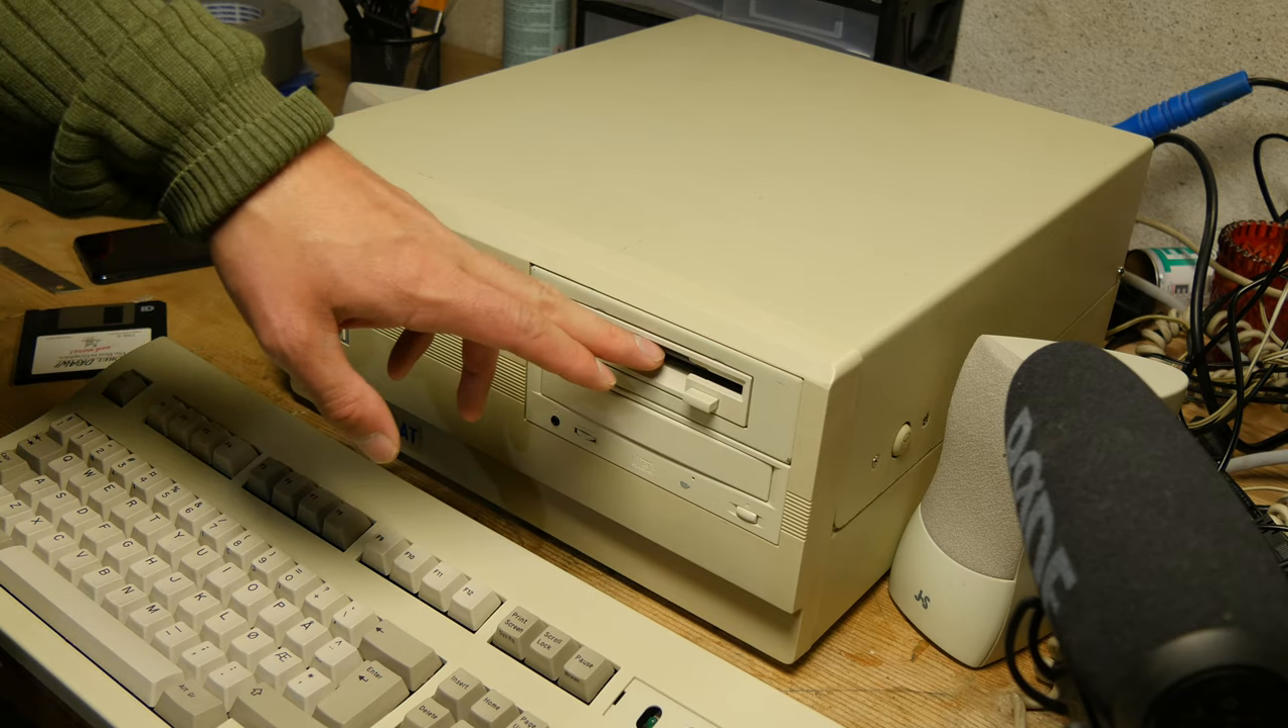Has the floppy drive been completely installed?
Yes.